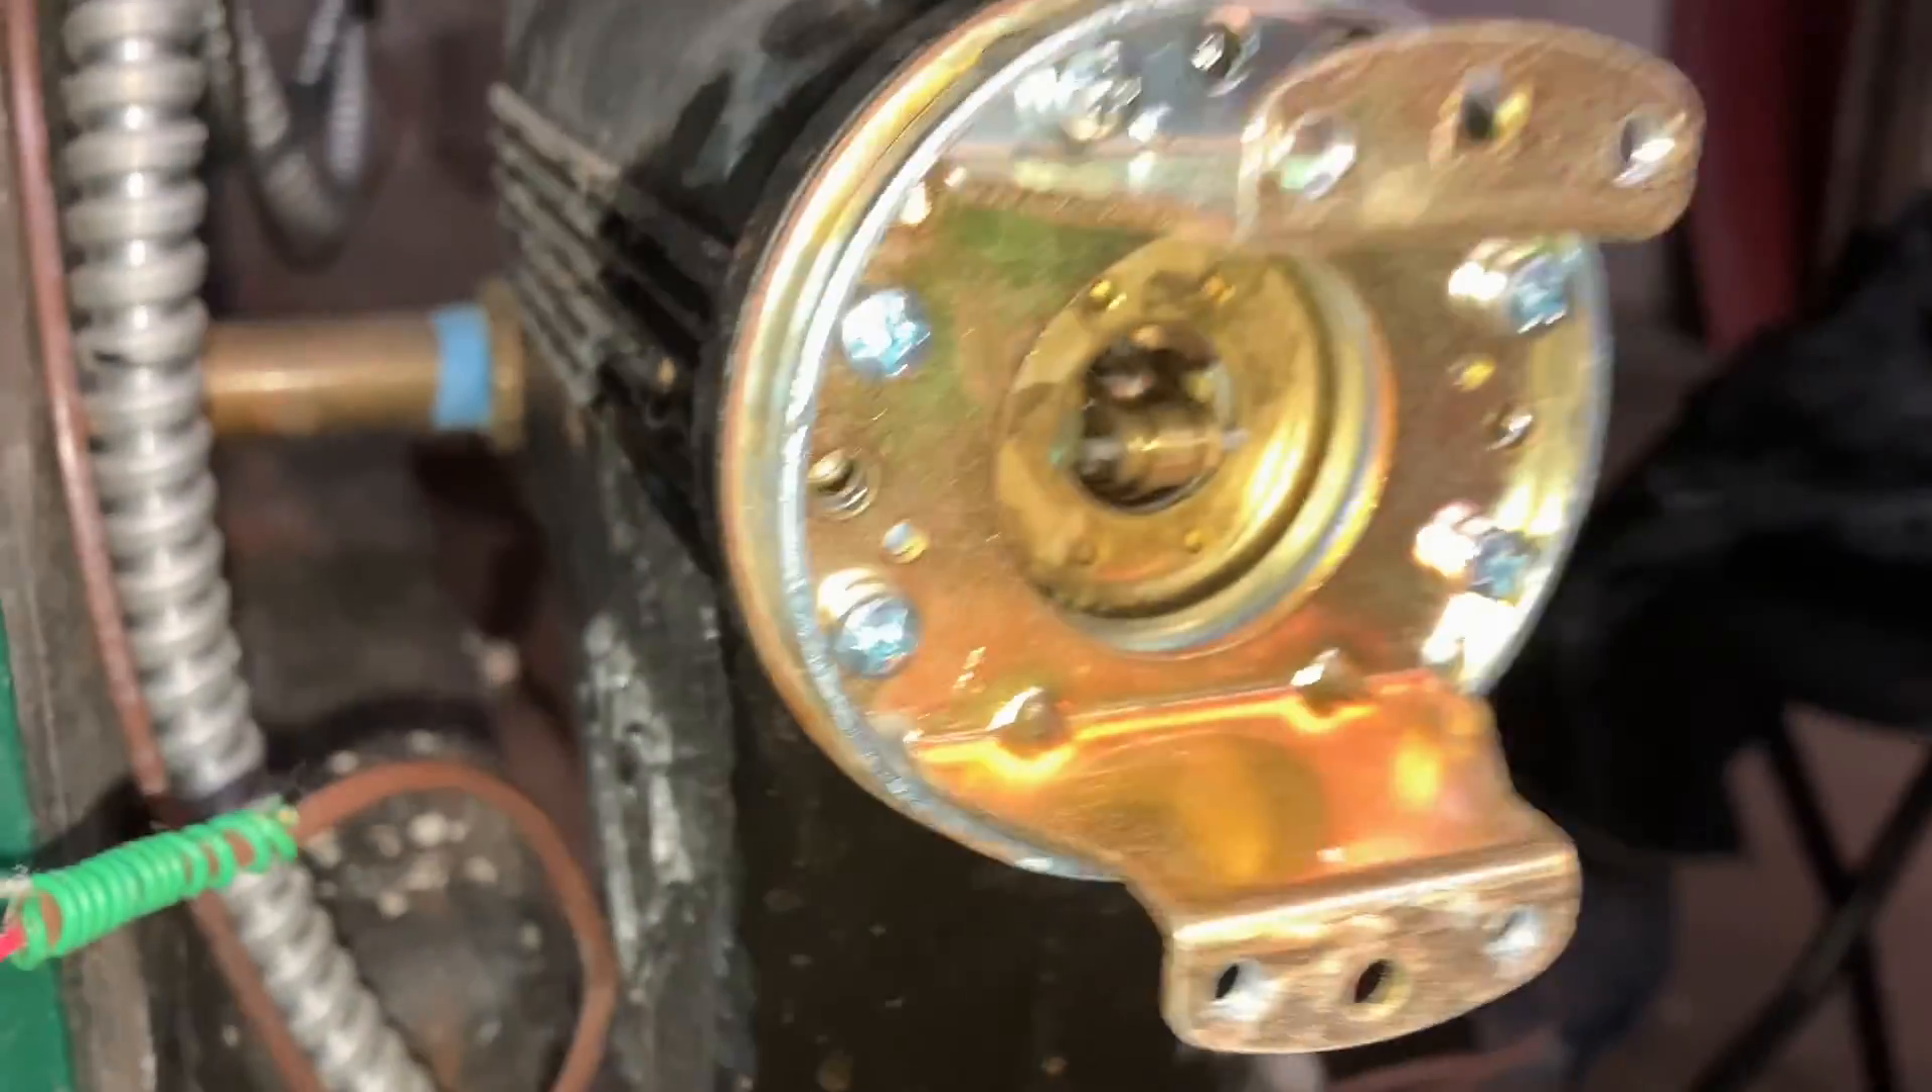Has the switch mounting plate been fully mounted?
Yes.